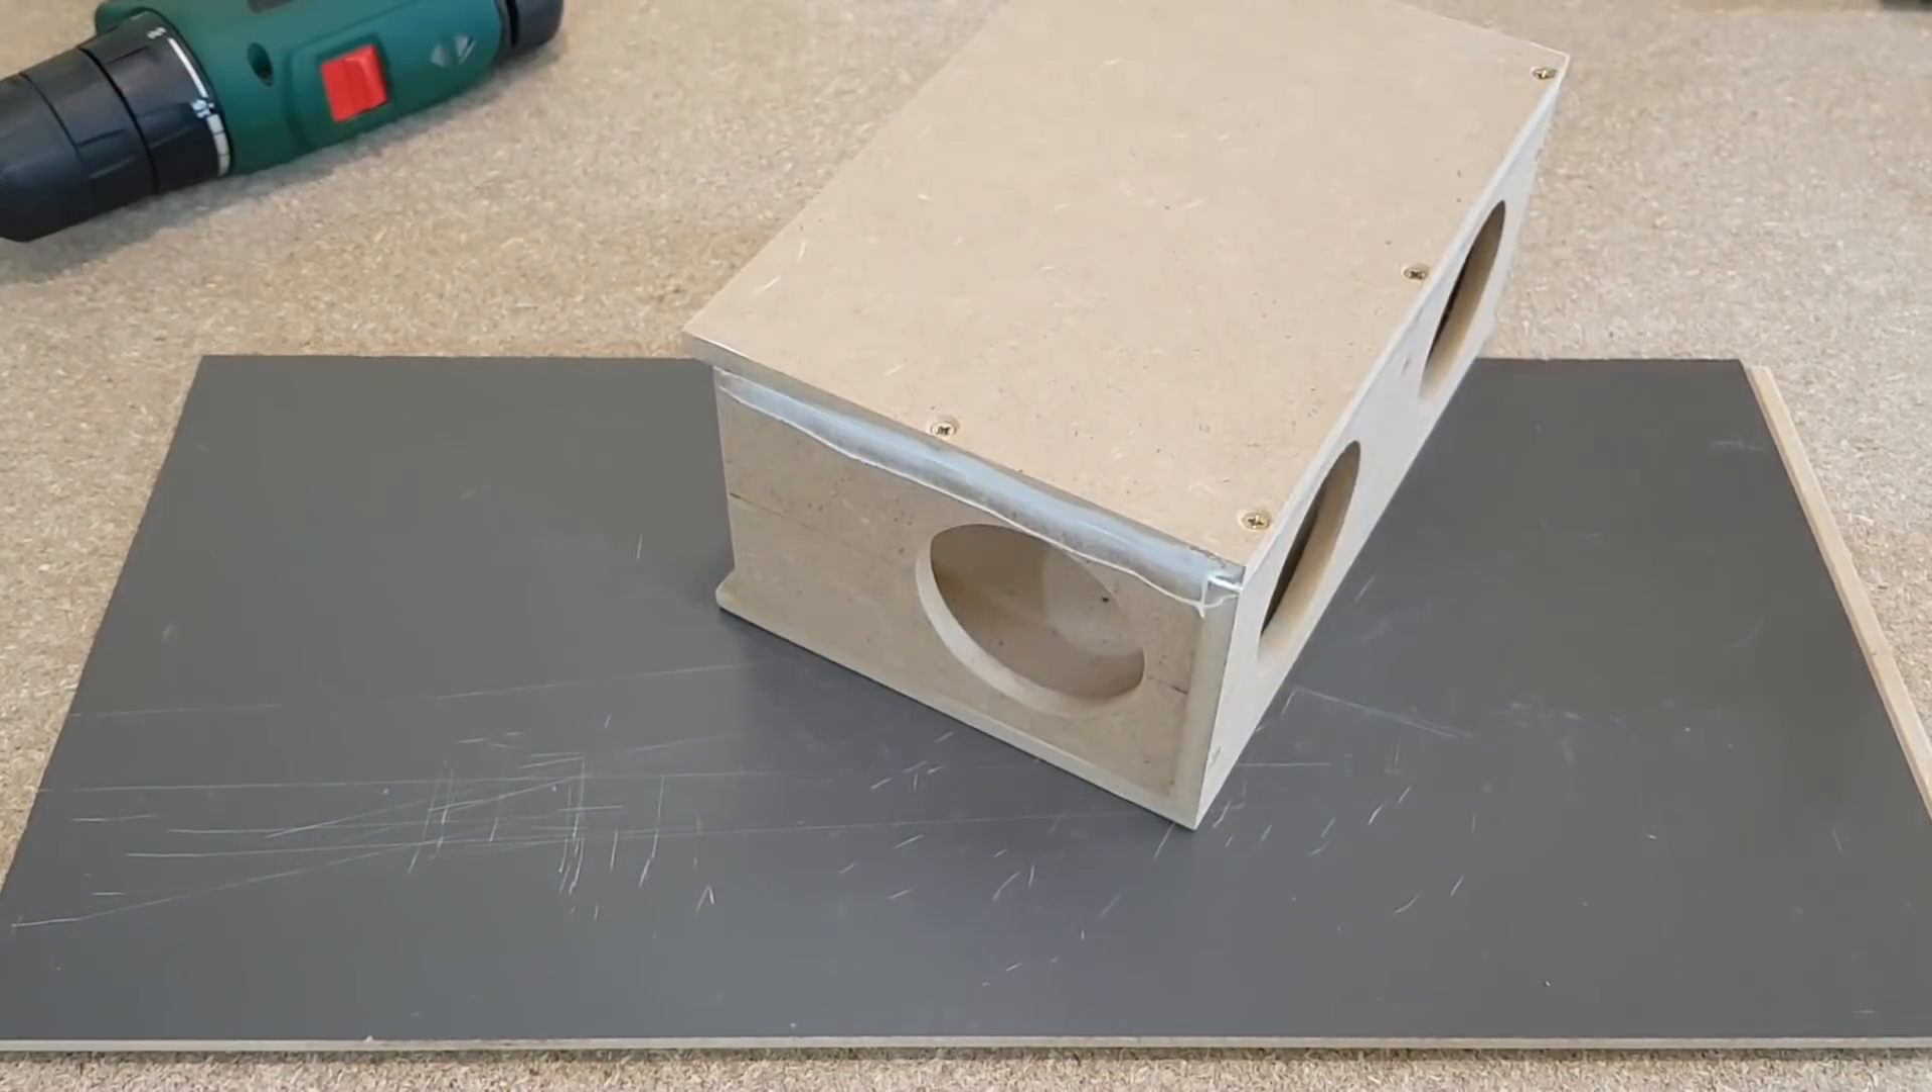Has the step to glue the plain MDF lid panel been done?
Yes.